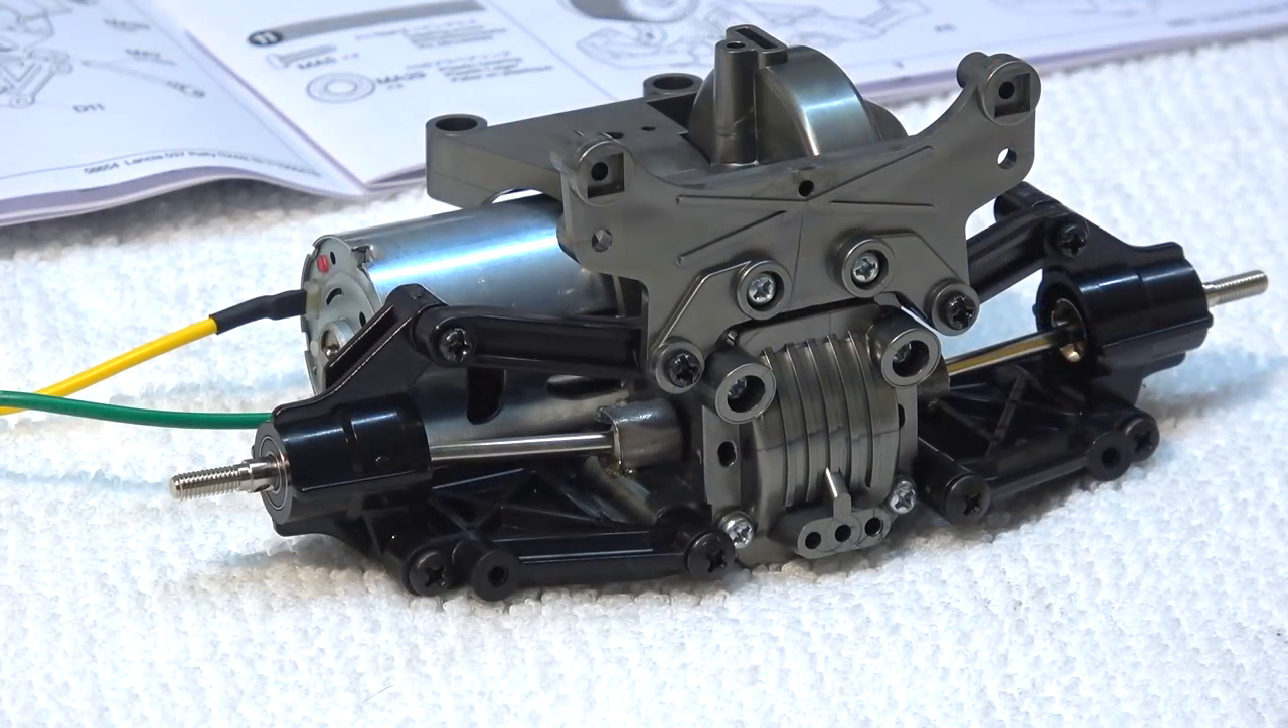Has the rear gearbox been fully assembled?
Yes.